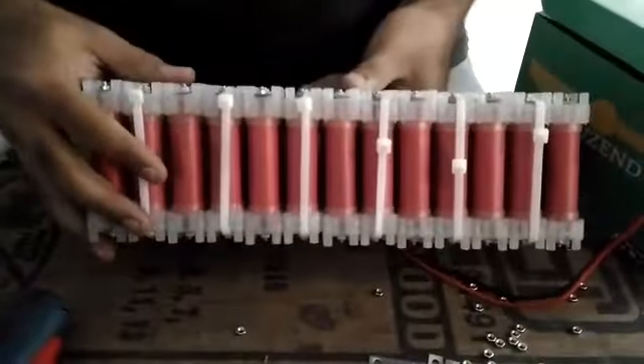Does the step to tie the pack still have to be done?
No.